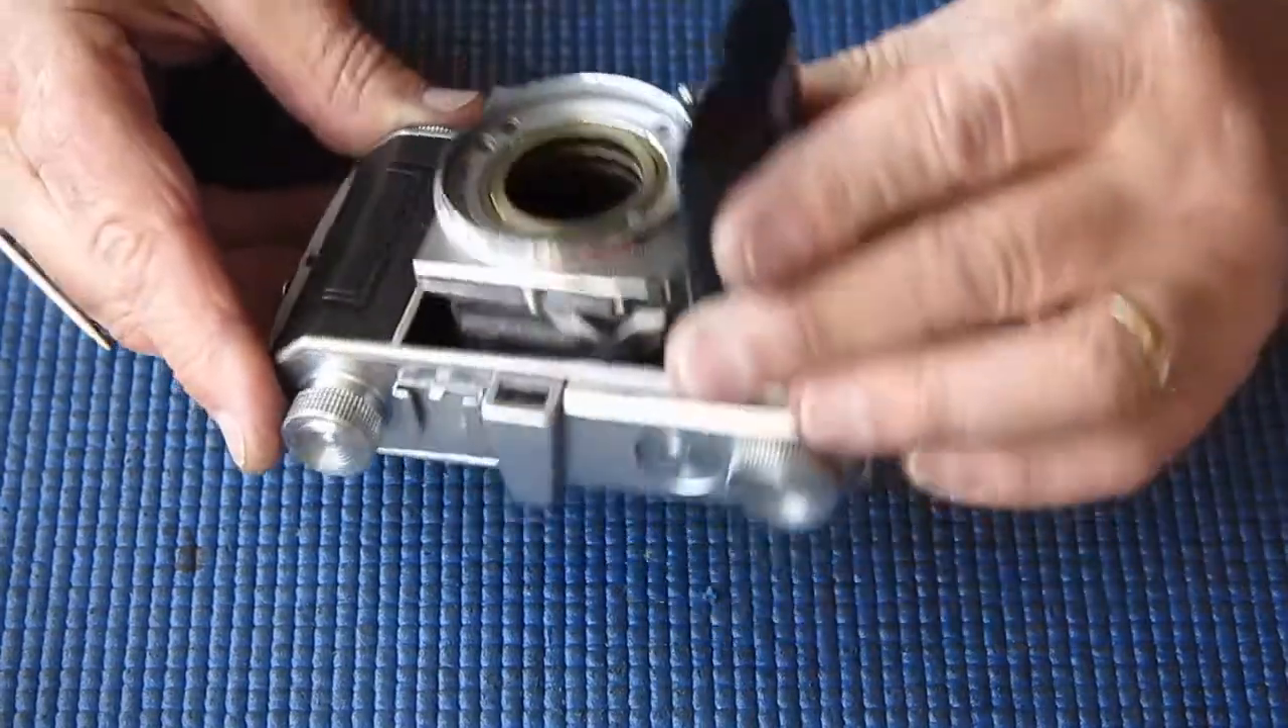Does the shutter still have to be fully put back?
Yes.